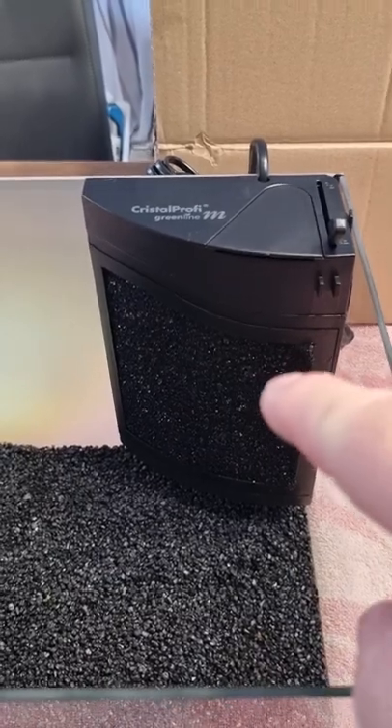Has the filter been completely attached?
Yes.